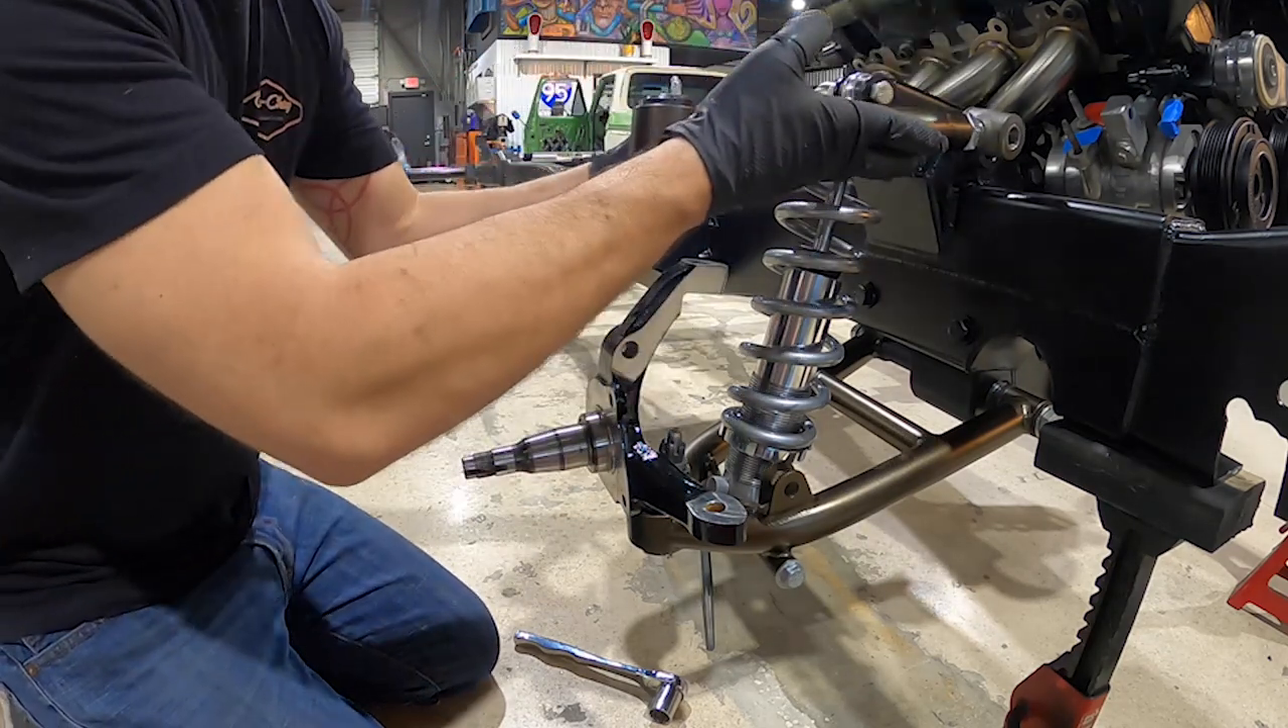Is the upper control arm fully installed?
No.